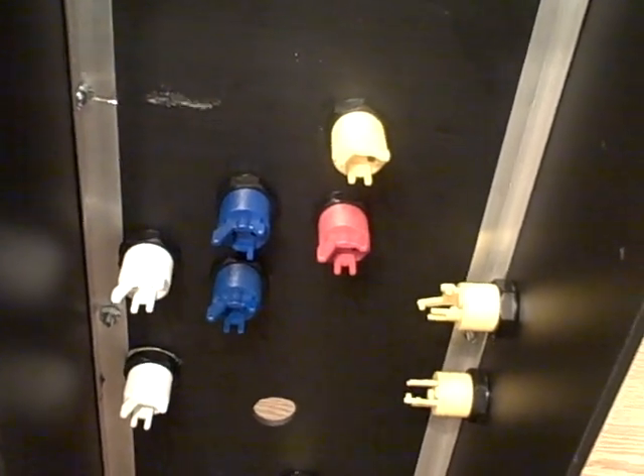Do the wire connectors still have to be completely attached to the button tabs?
Yes.